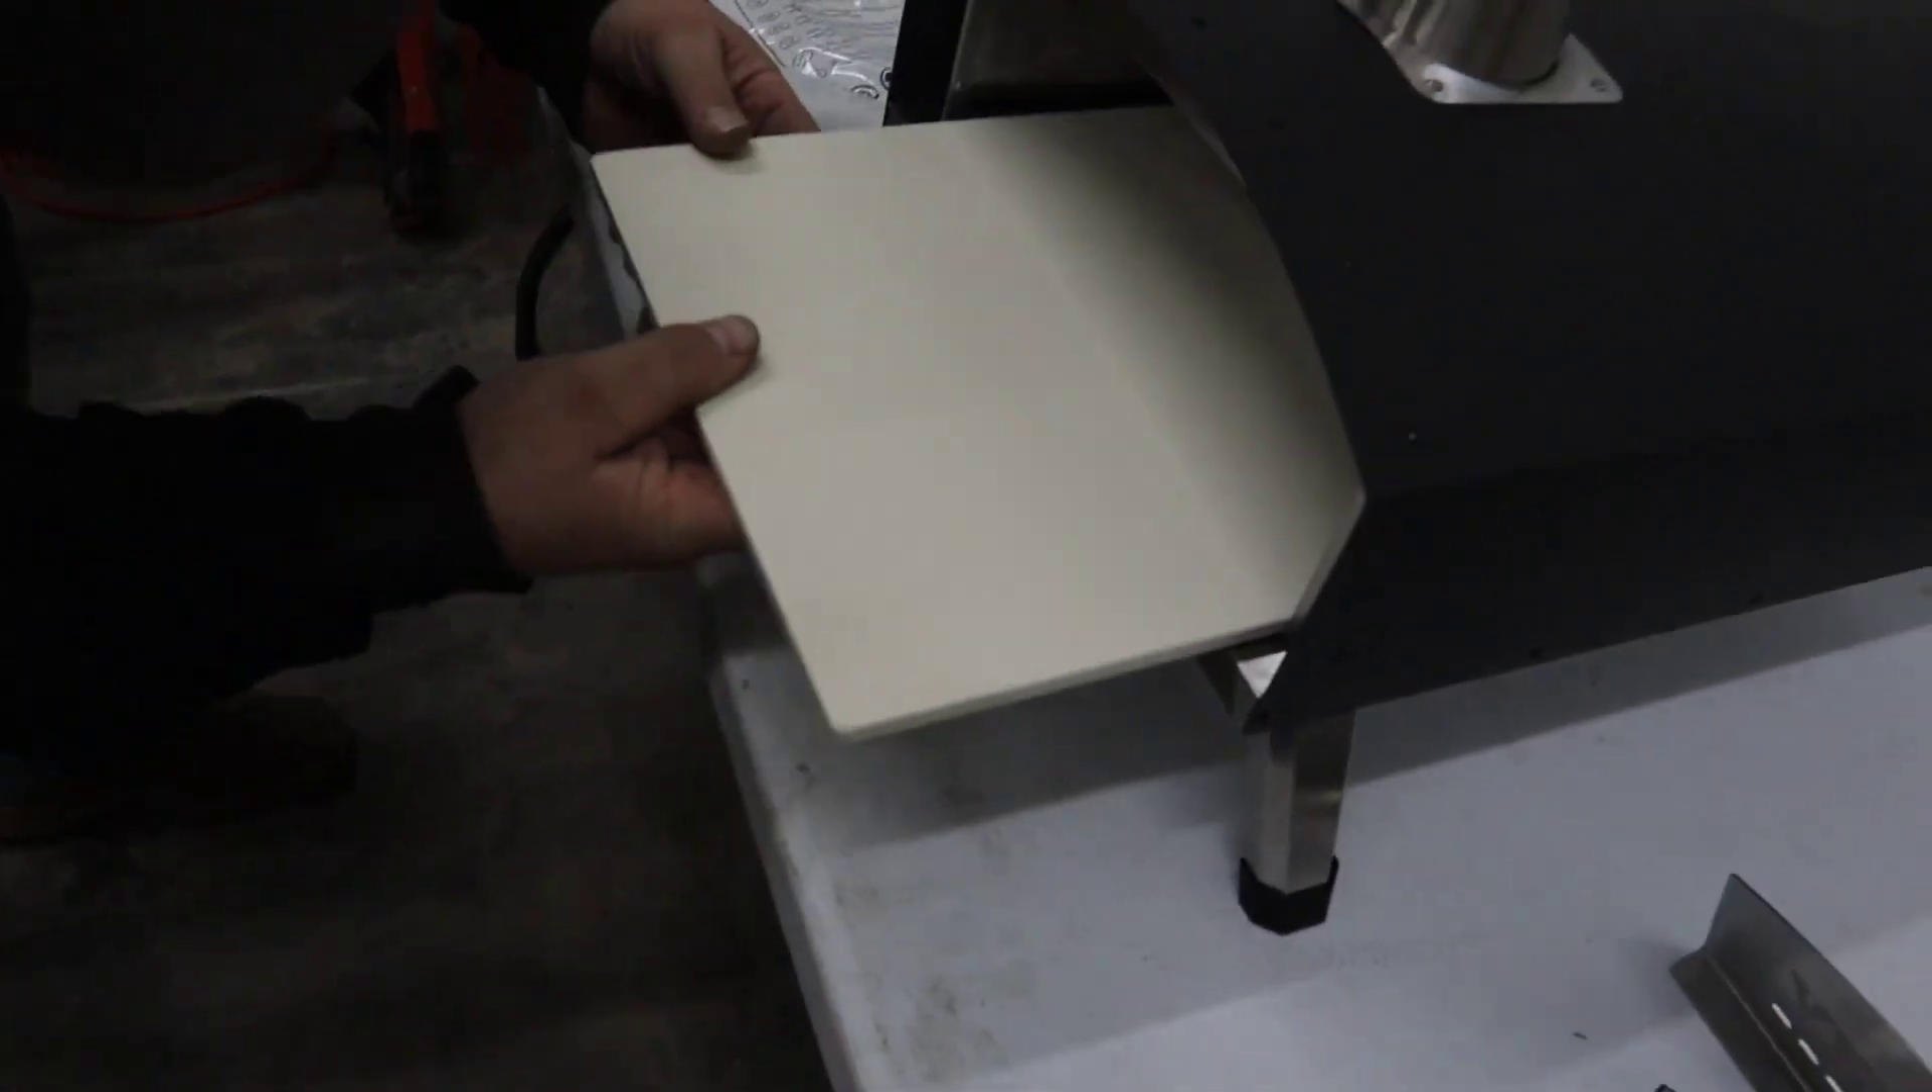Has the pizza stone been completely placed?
No.